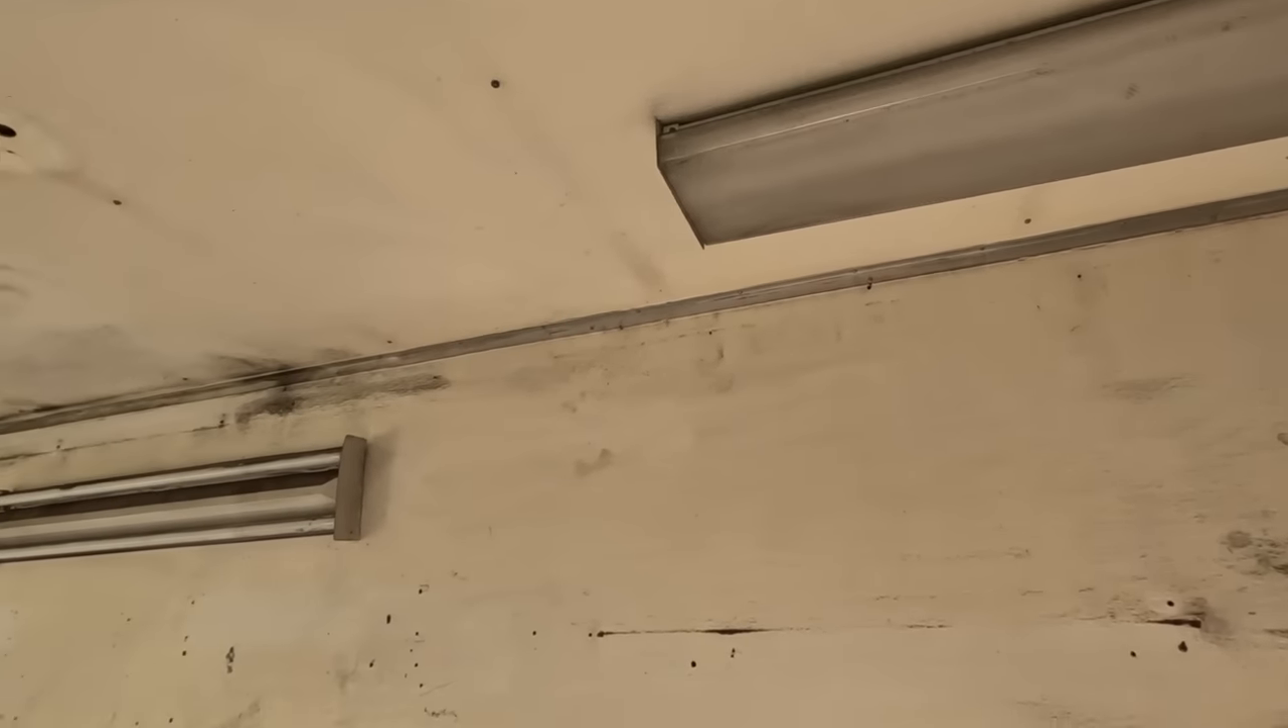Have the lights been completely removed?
No.